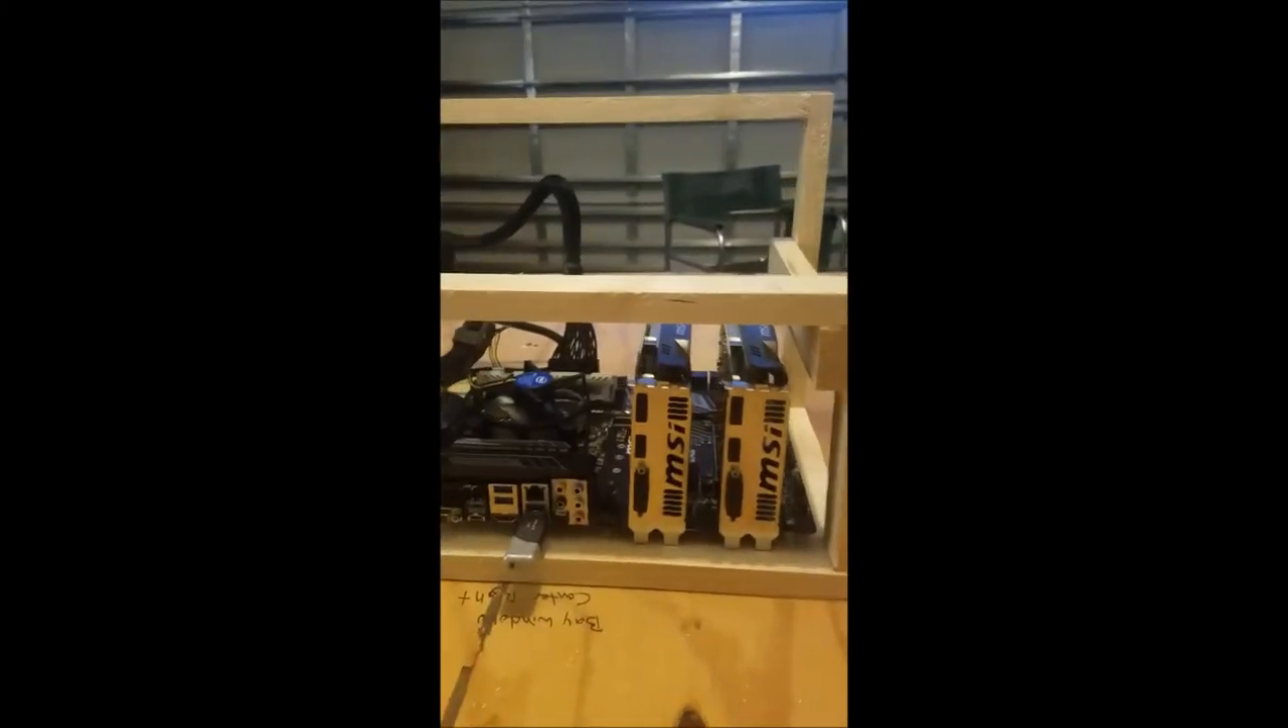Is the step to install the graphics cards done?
Yes.